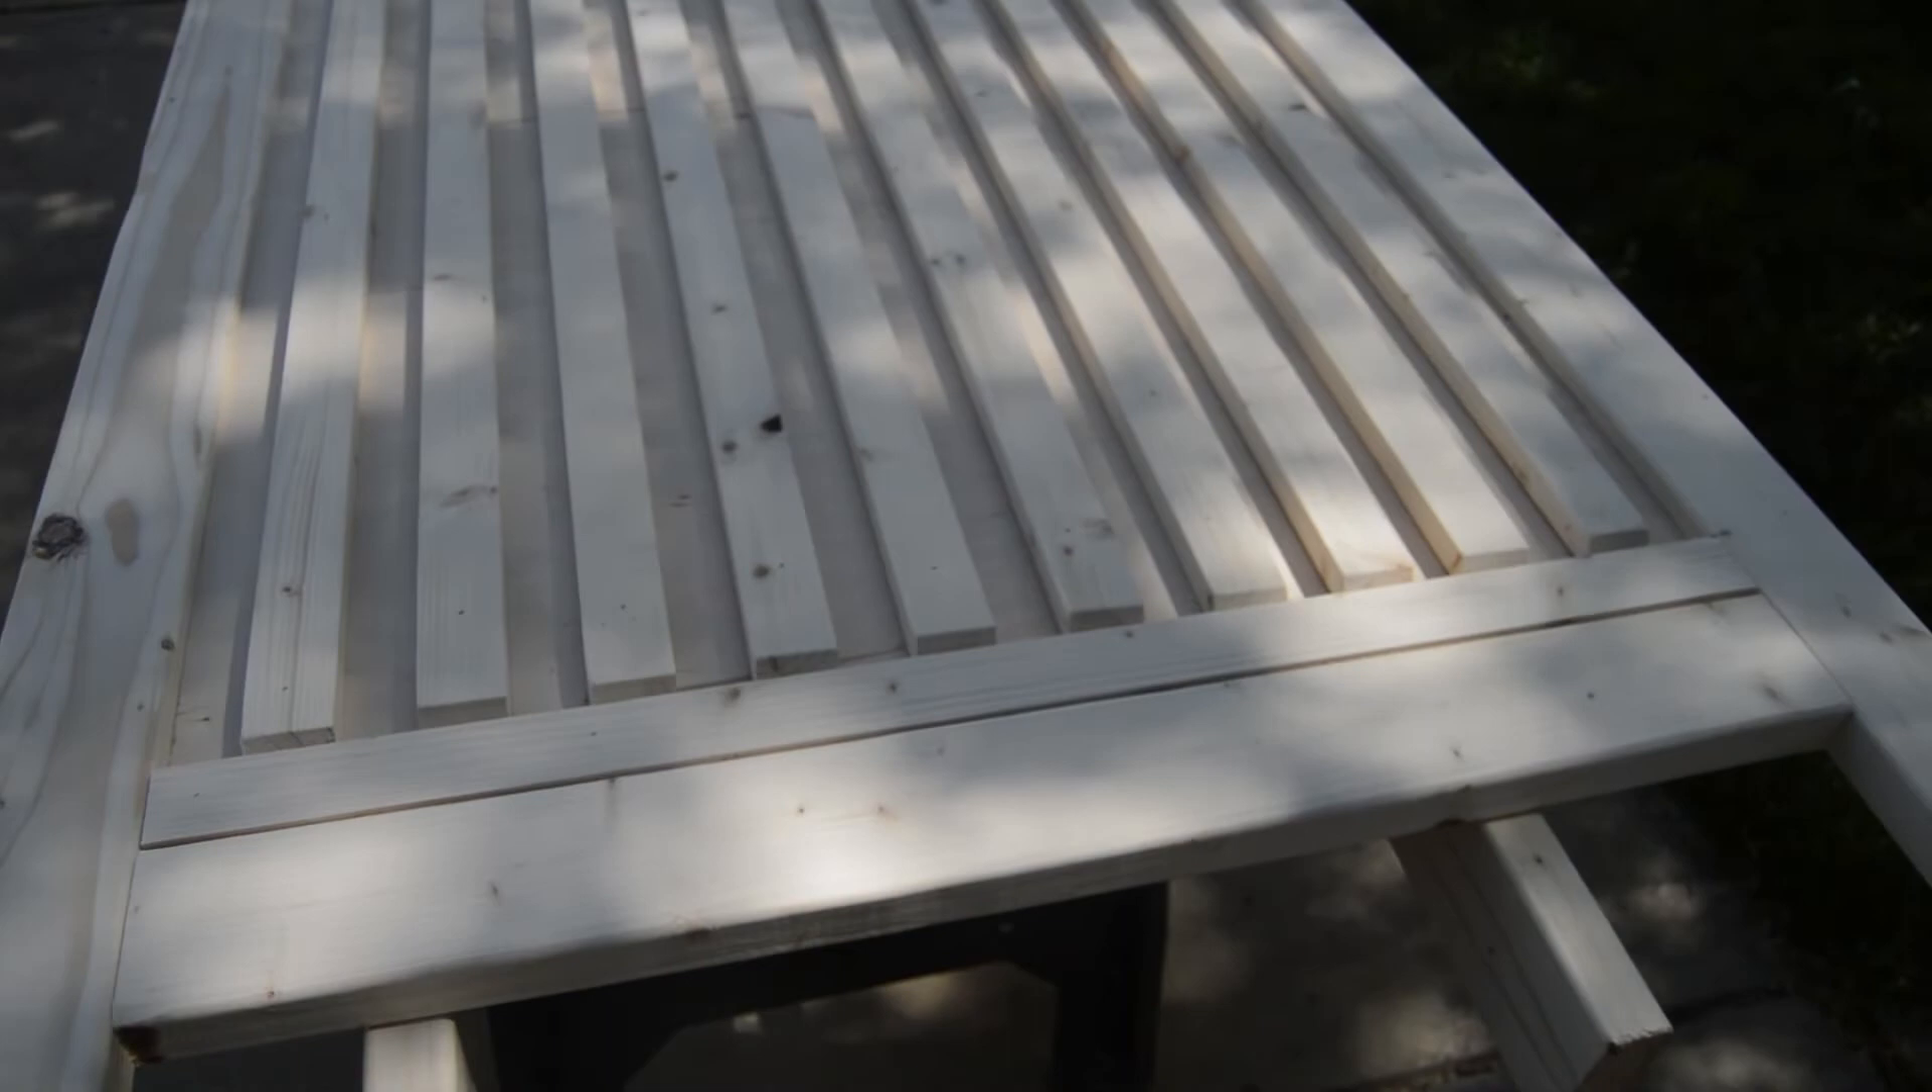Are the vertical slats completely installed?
Yes.